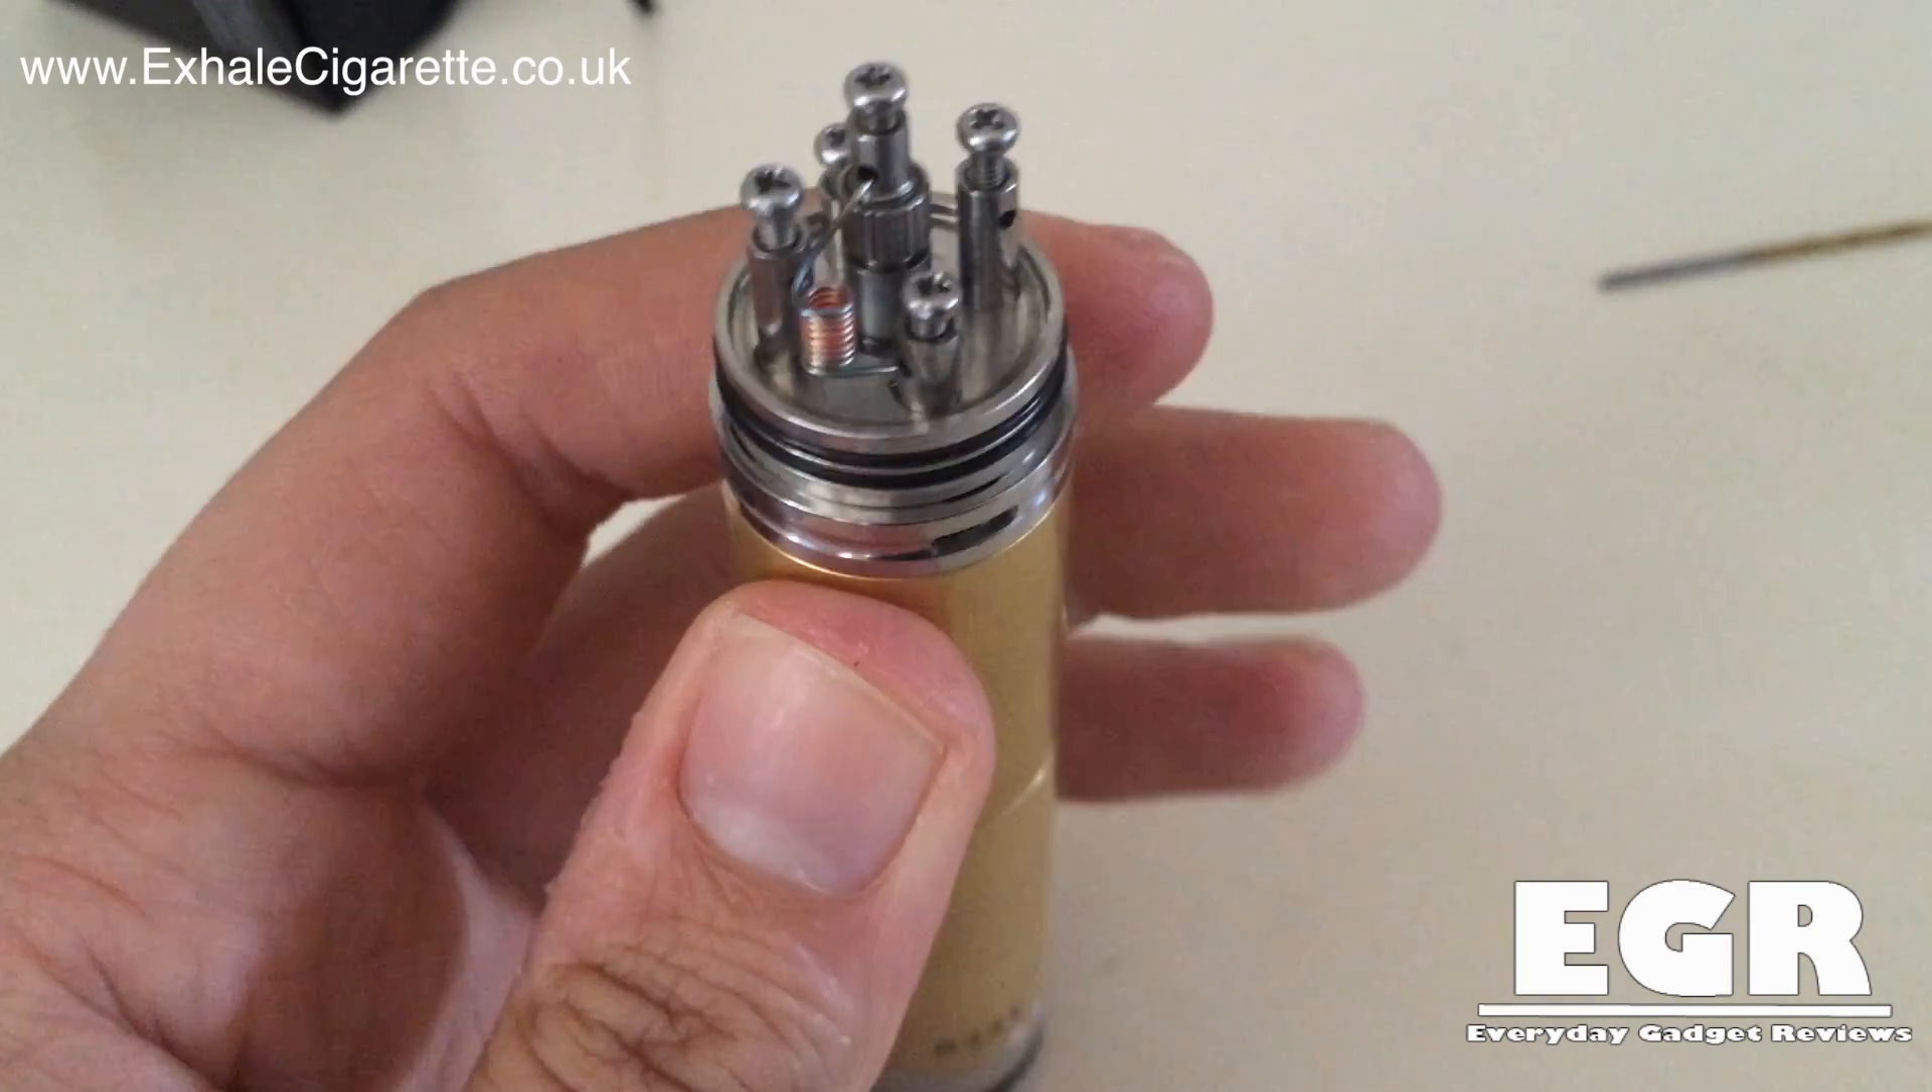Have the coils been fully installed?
No.